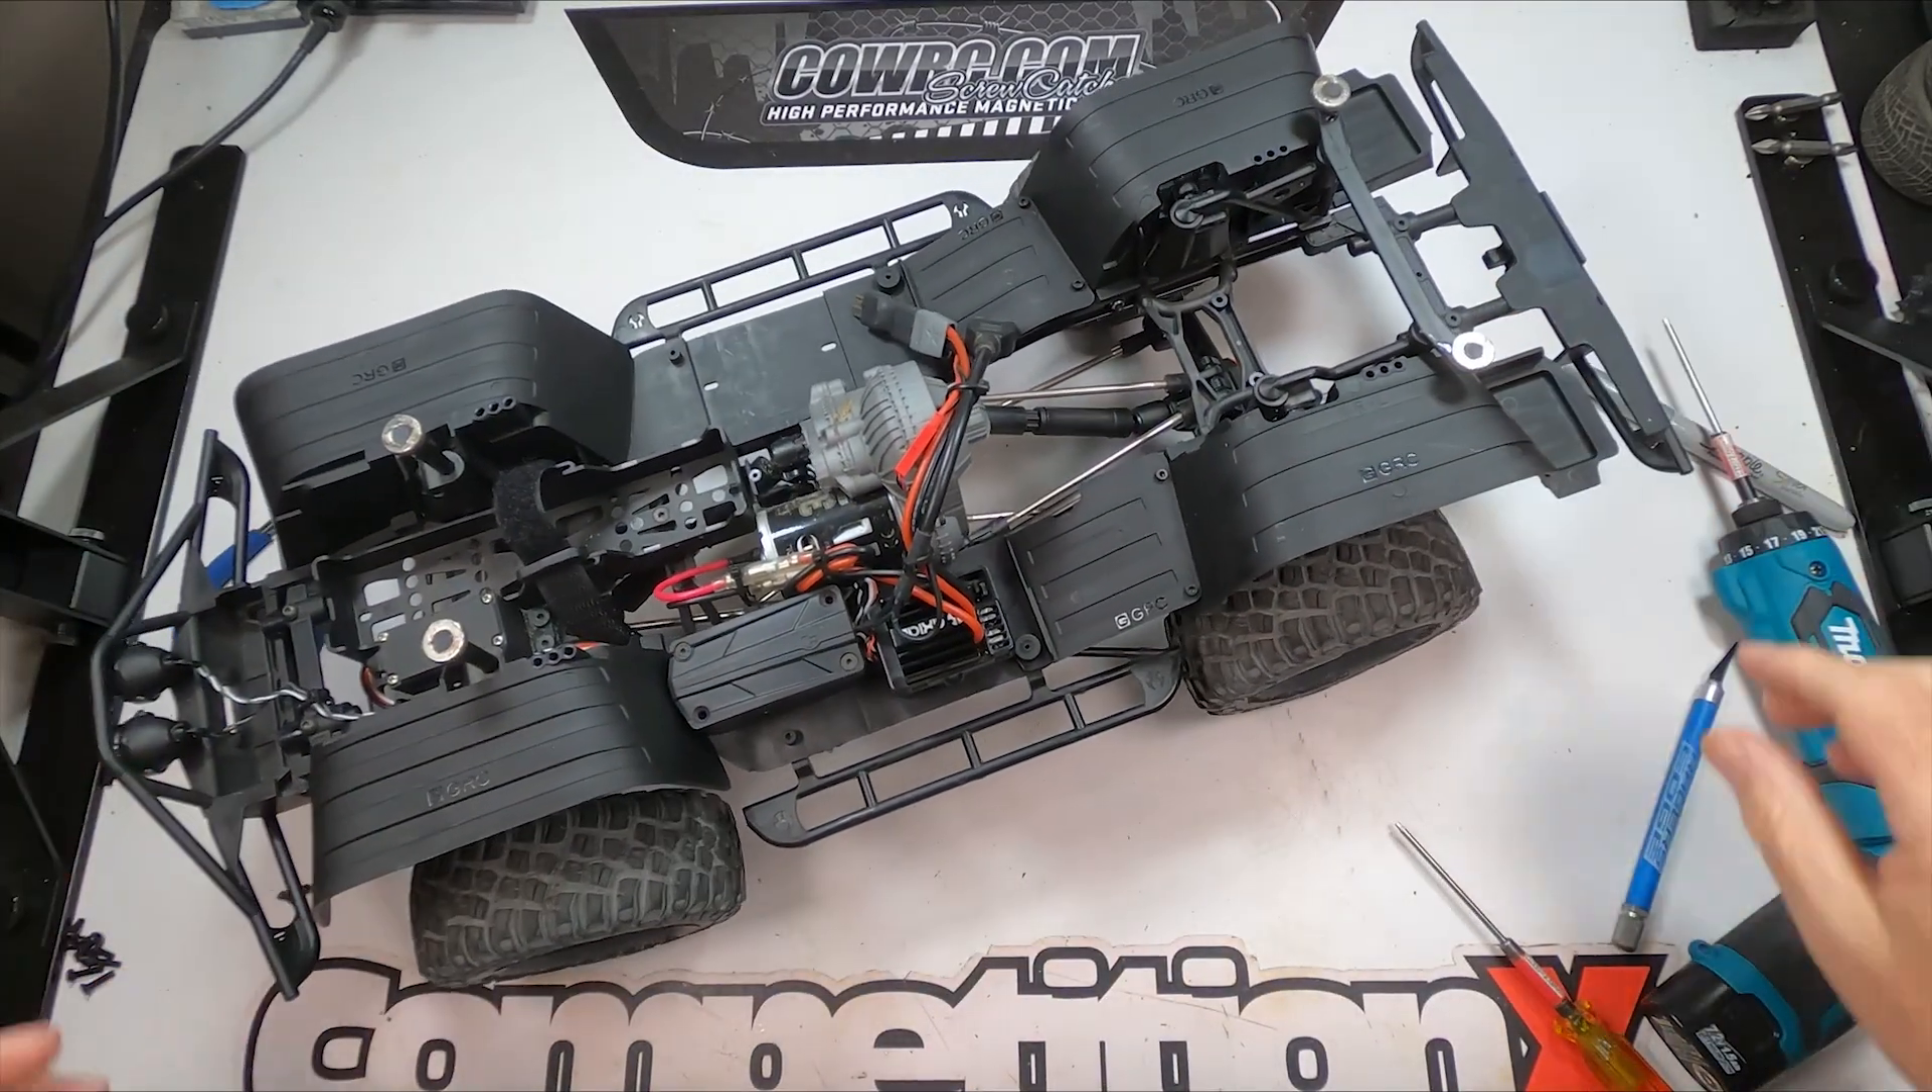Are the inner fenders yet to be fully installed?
No.